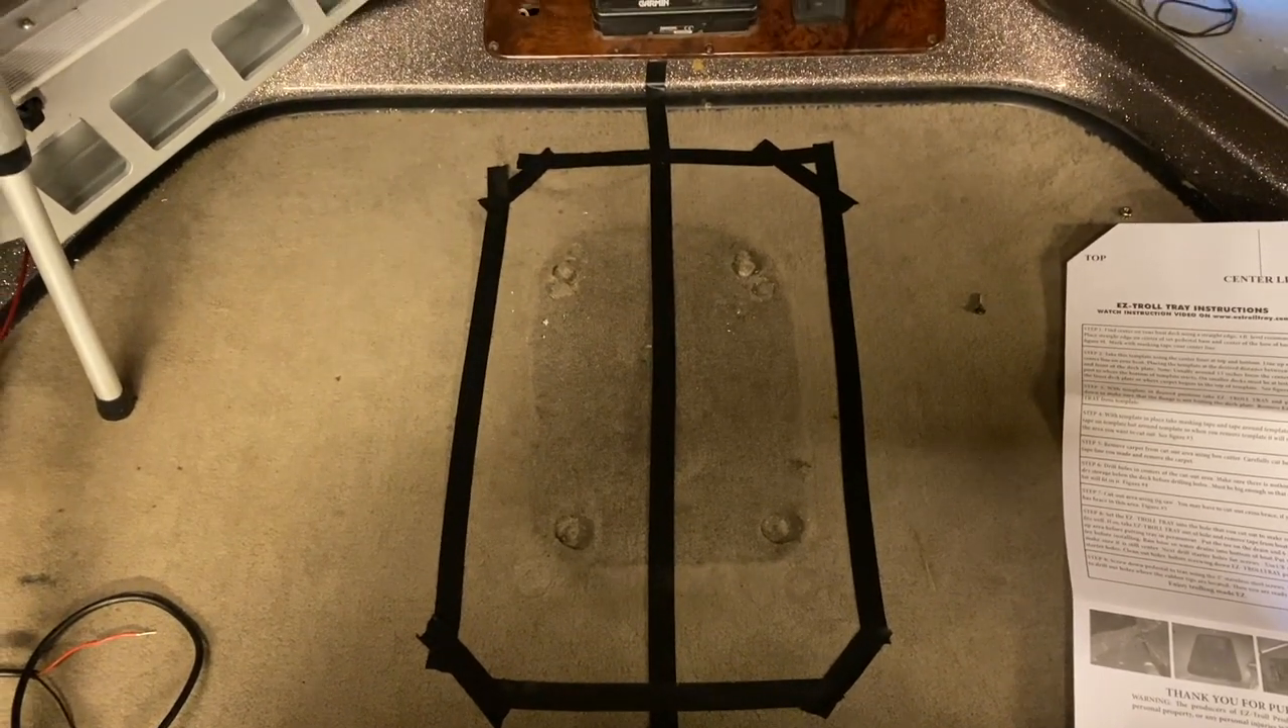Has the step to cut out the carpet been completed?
No.